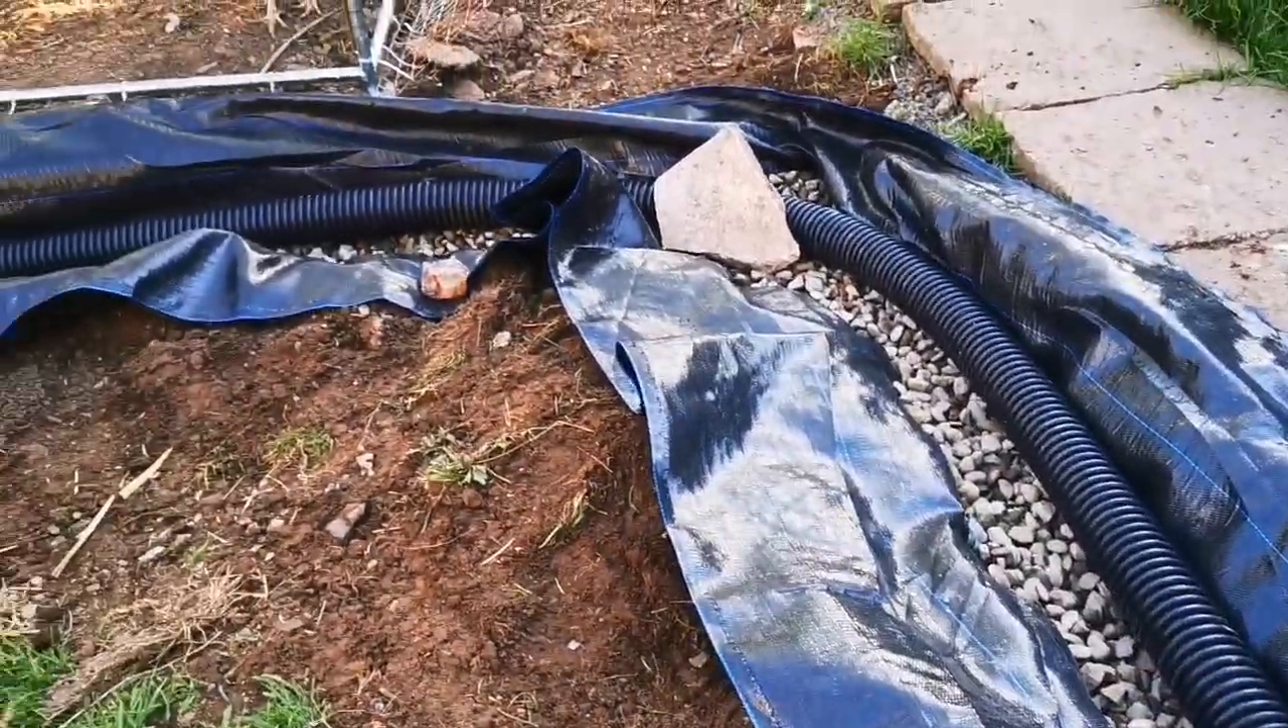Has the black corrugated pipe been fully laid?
Yes.